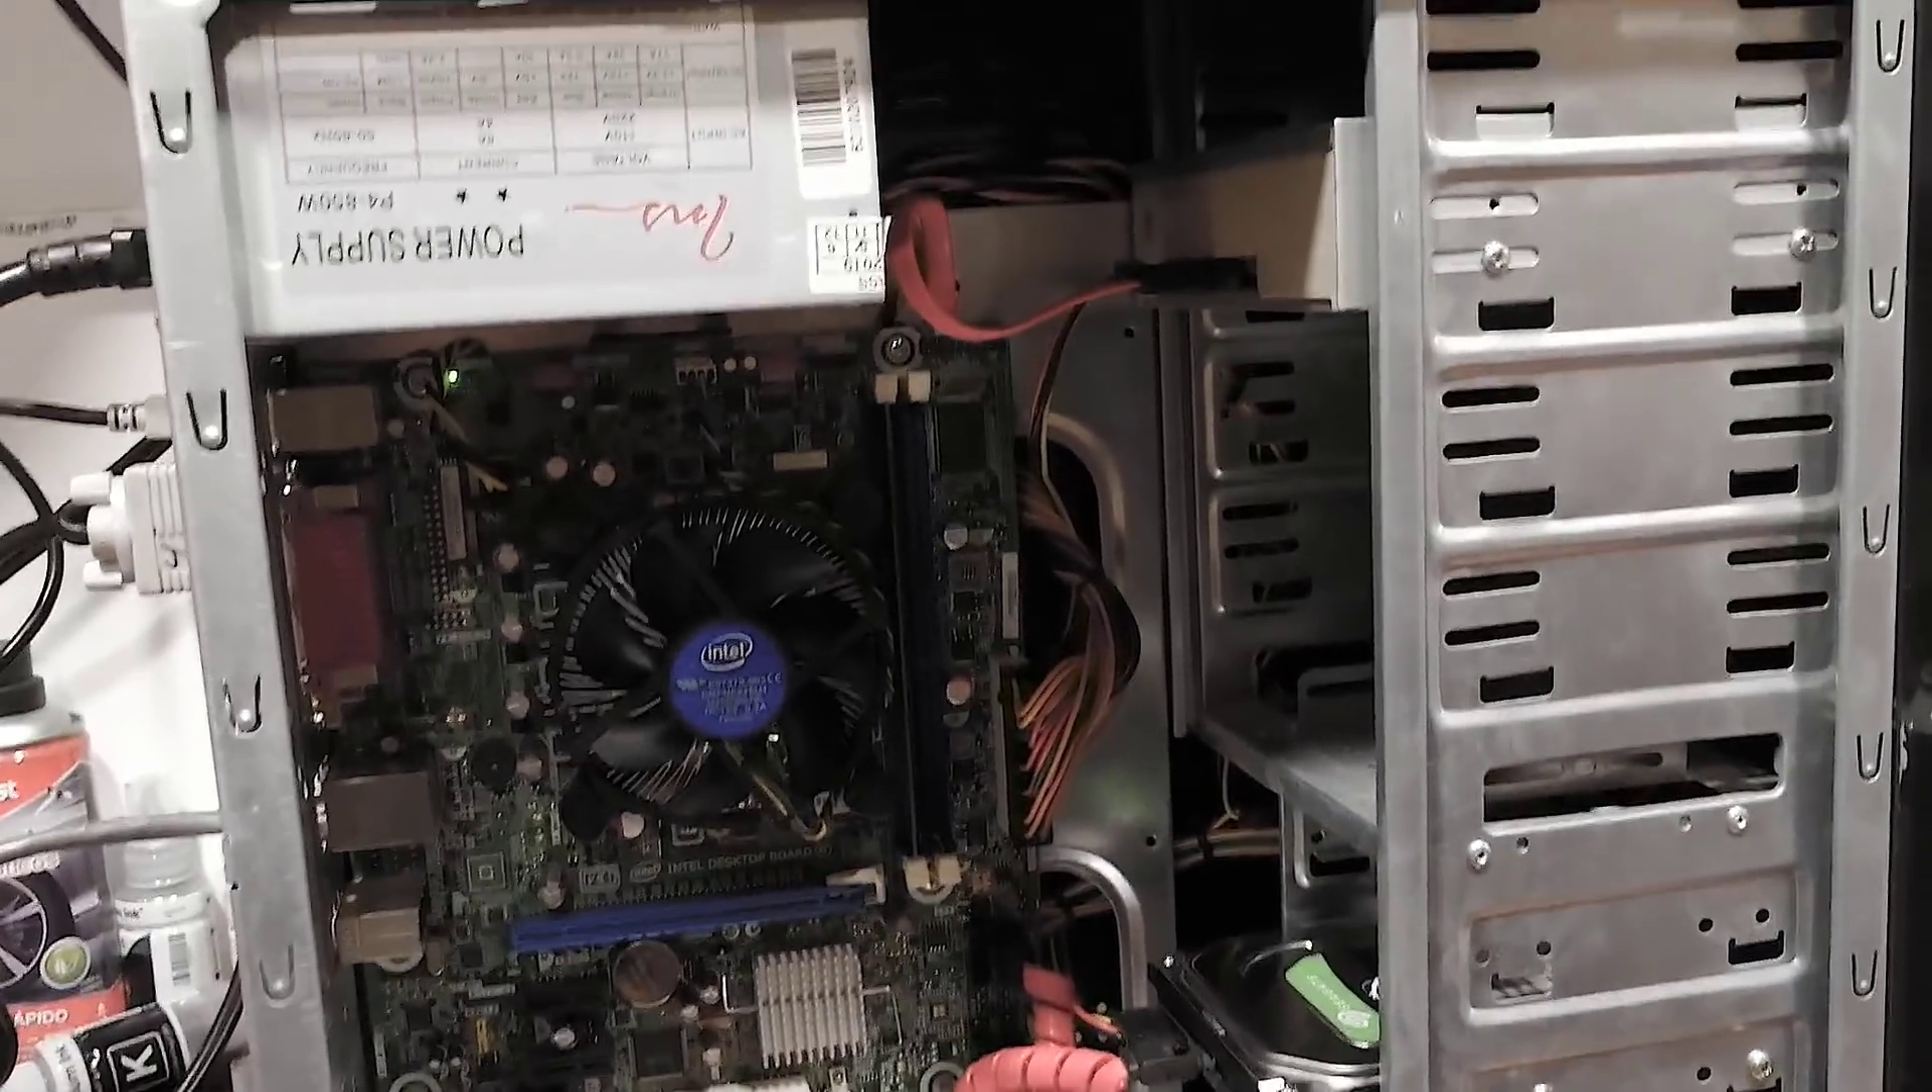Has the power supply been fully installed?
Yes.